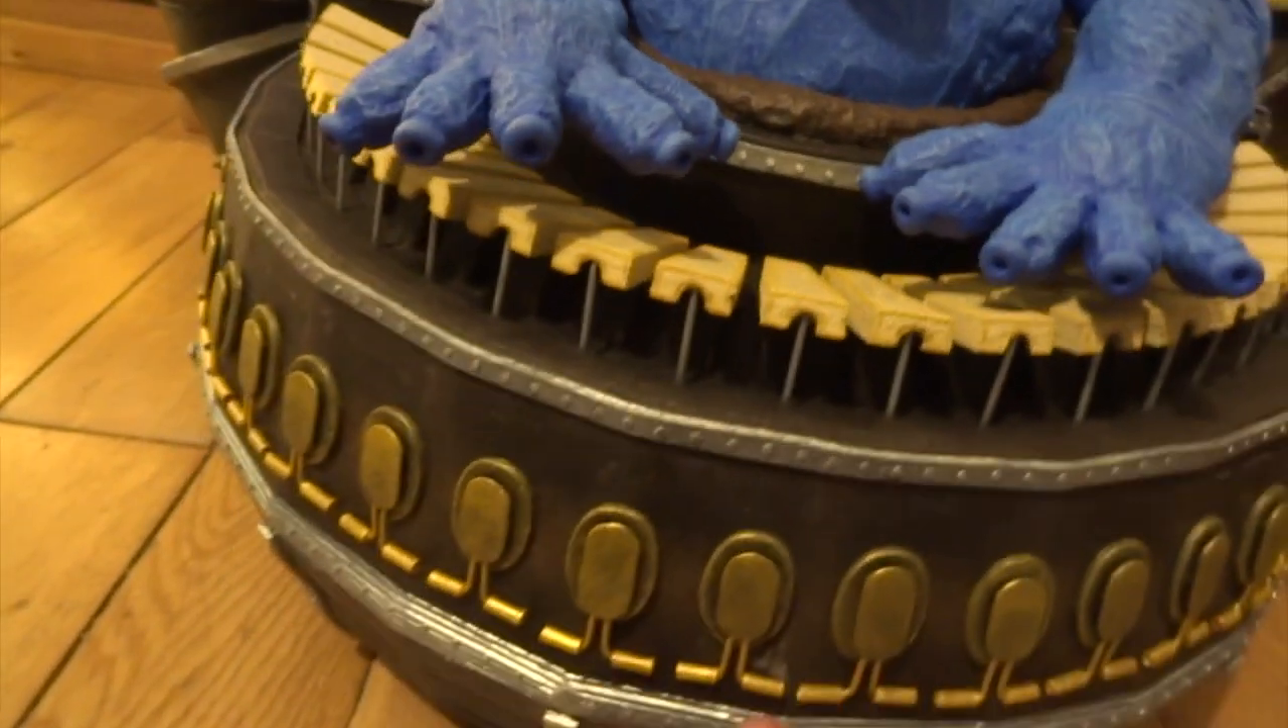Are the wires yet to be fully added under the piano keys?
No.